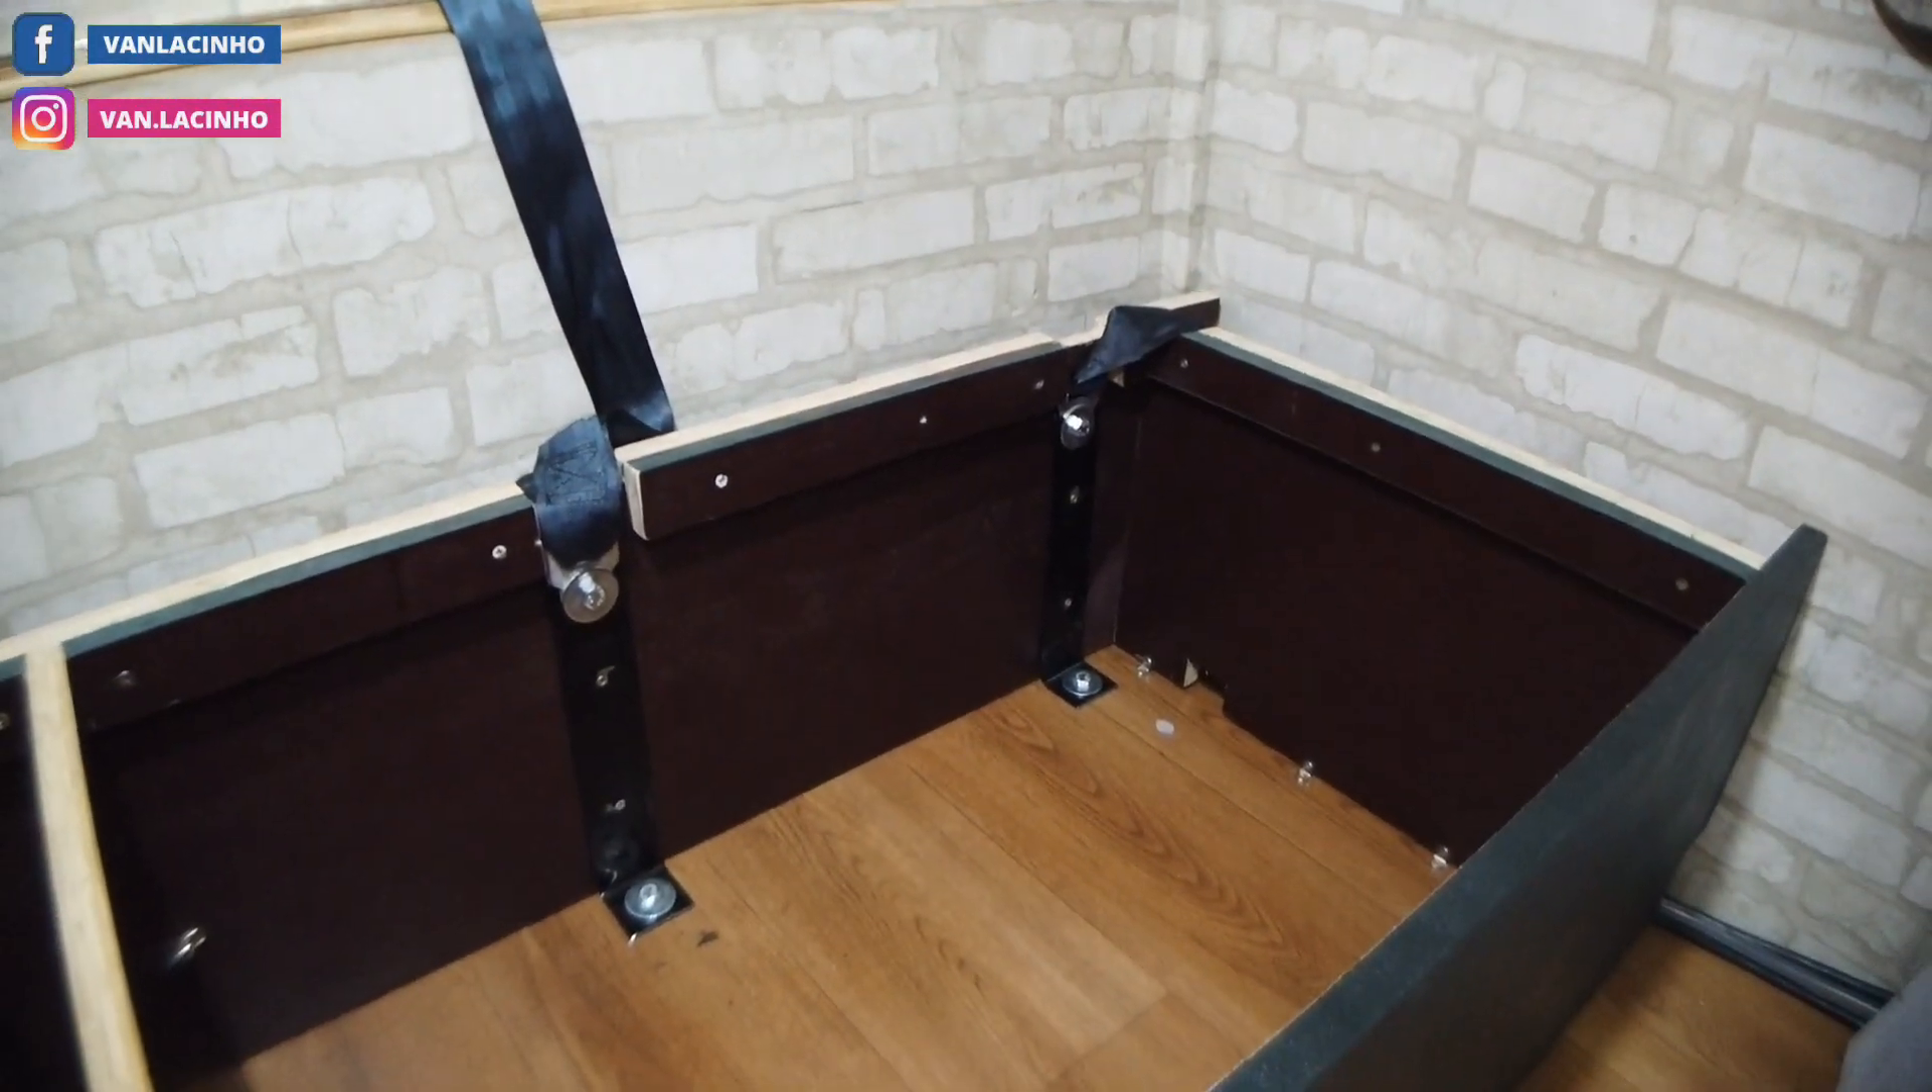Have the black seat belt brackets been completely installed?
Yes.